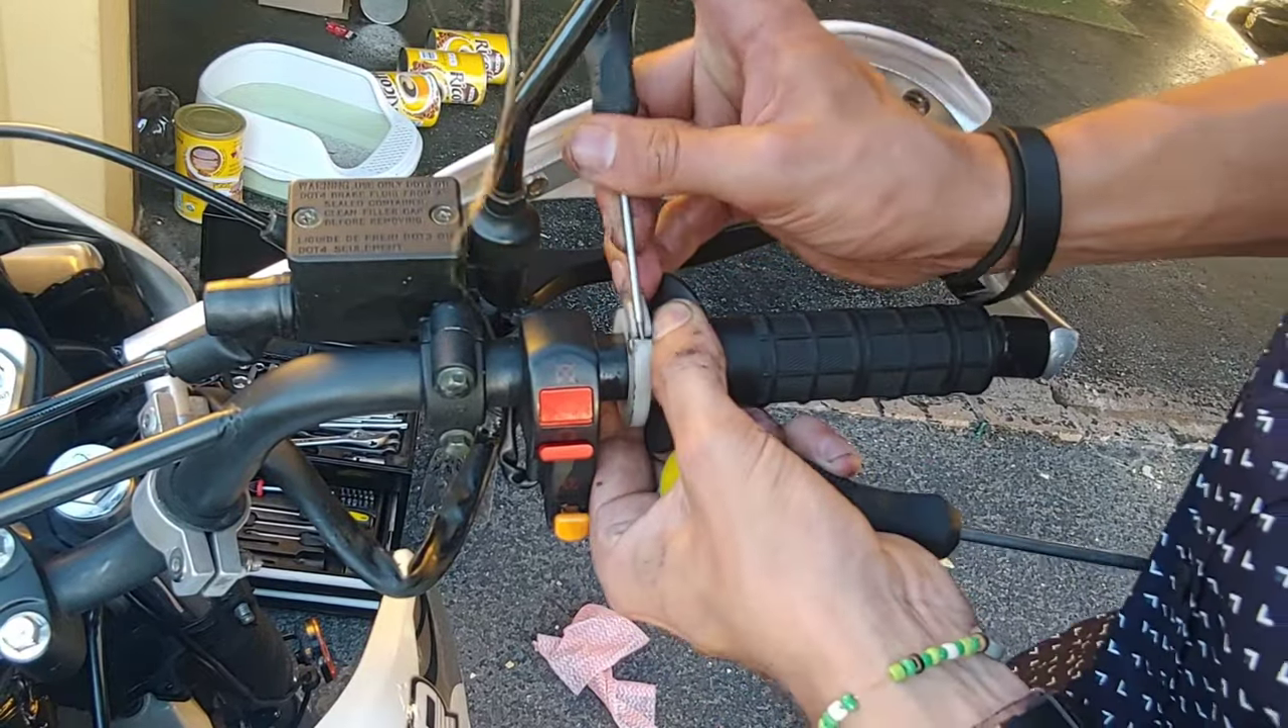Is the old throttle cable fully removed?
No.